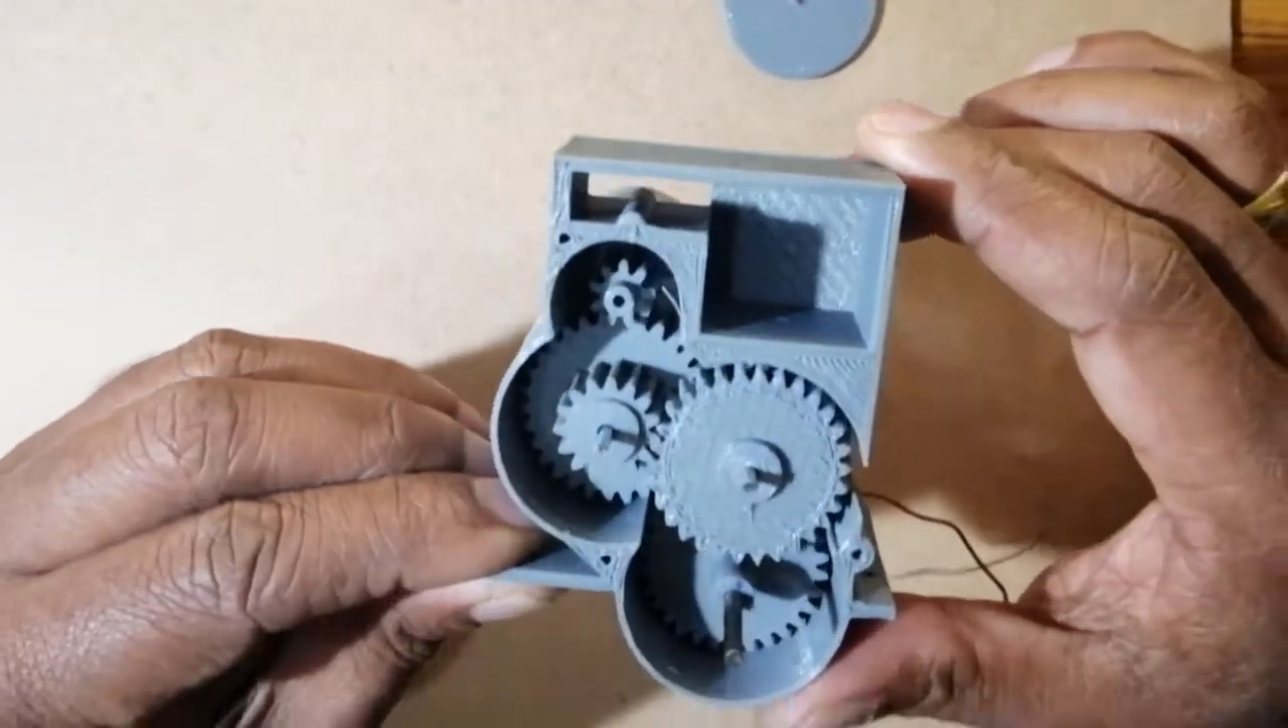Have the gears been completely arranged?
Yes.